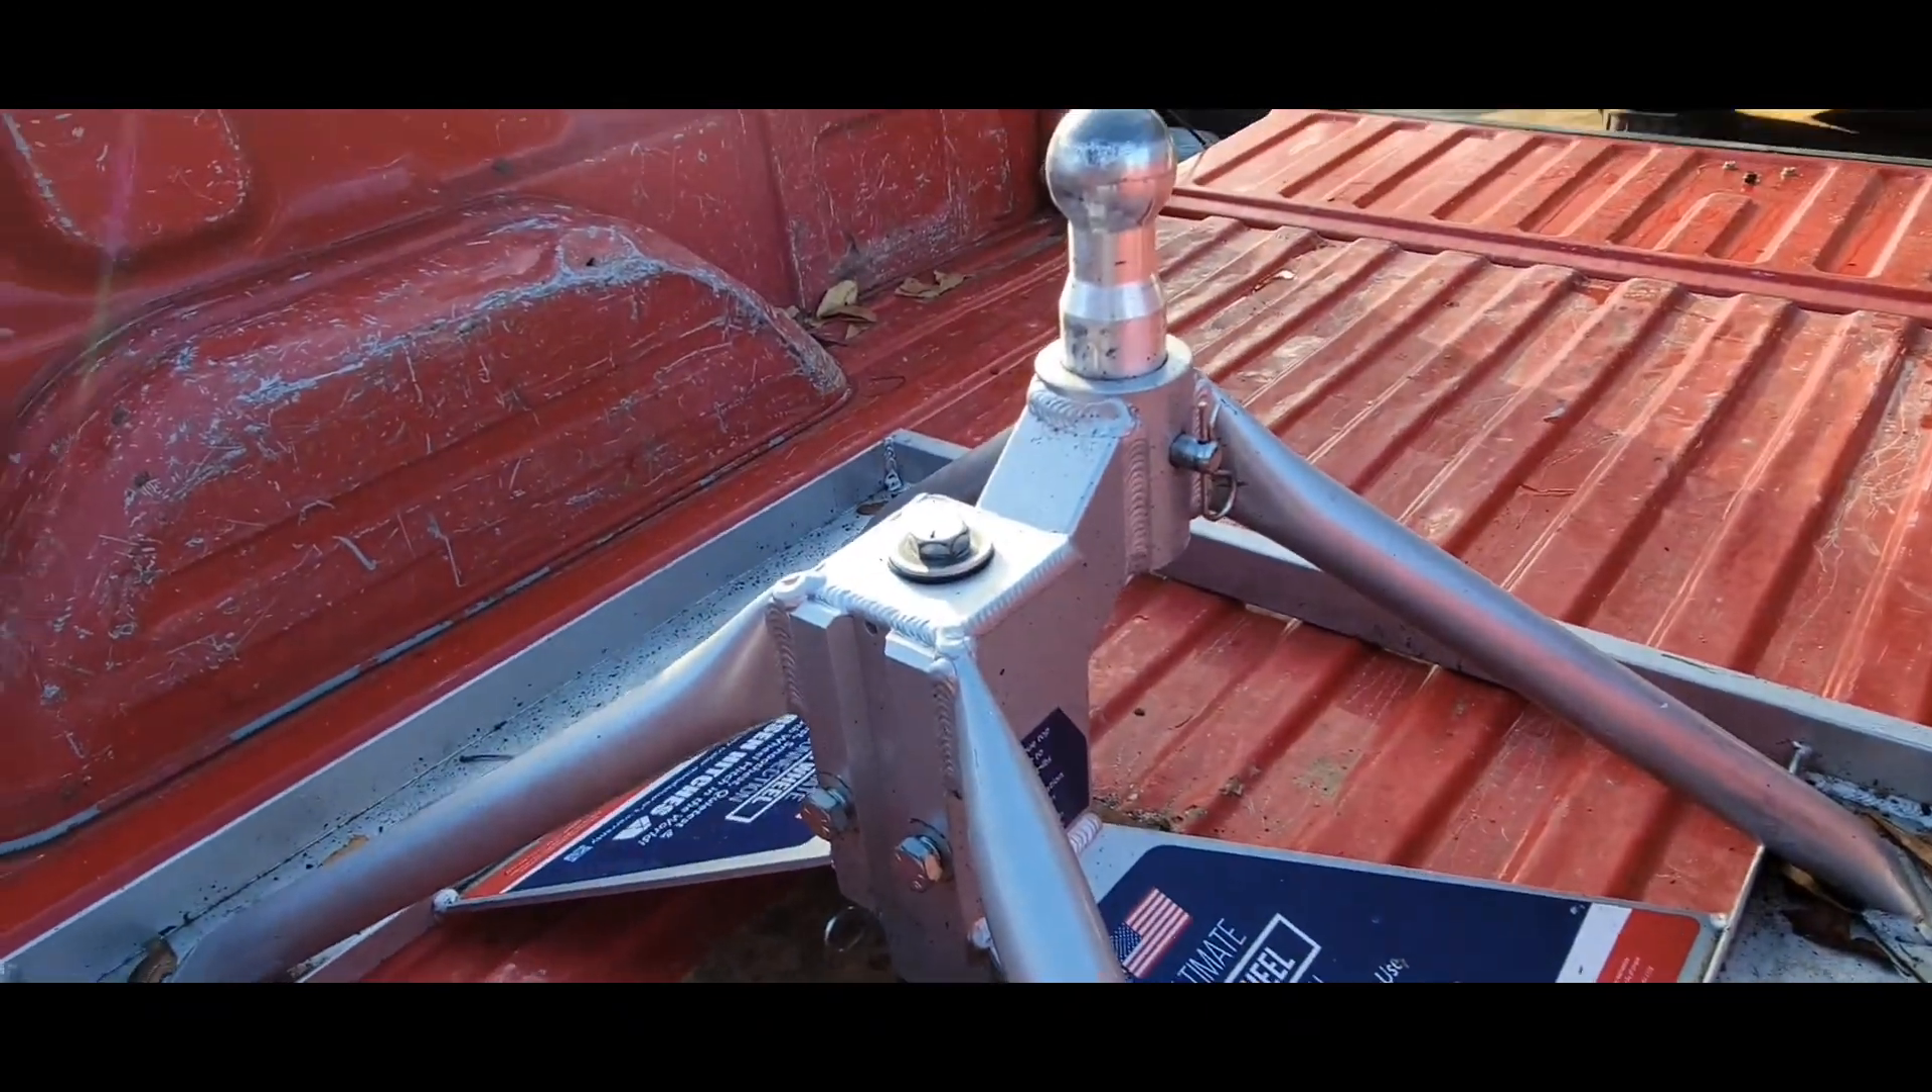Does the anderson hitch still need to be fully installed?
No.